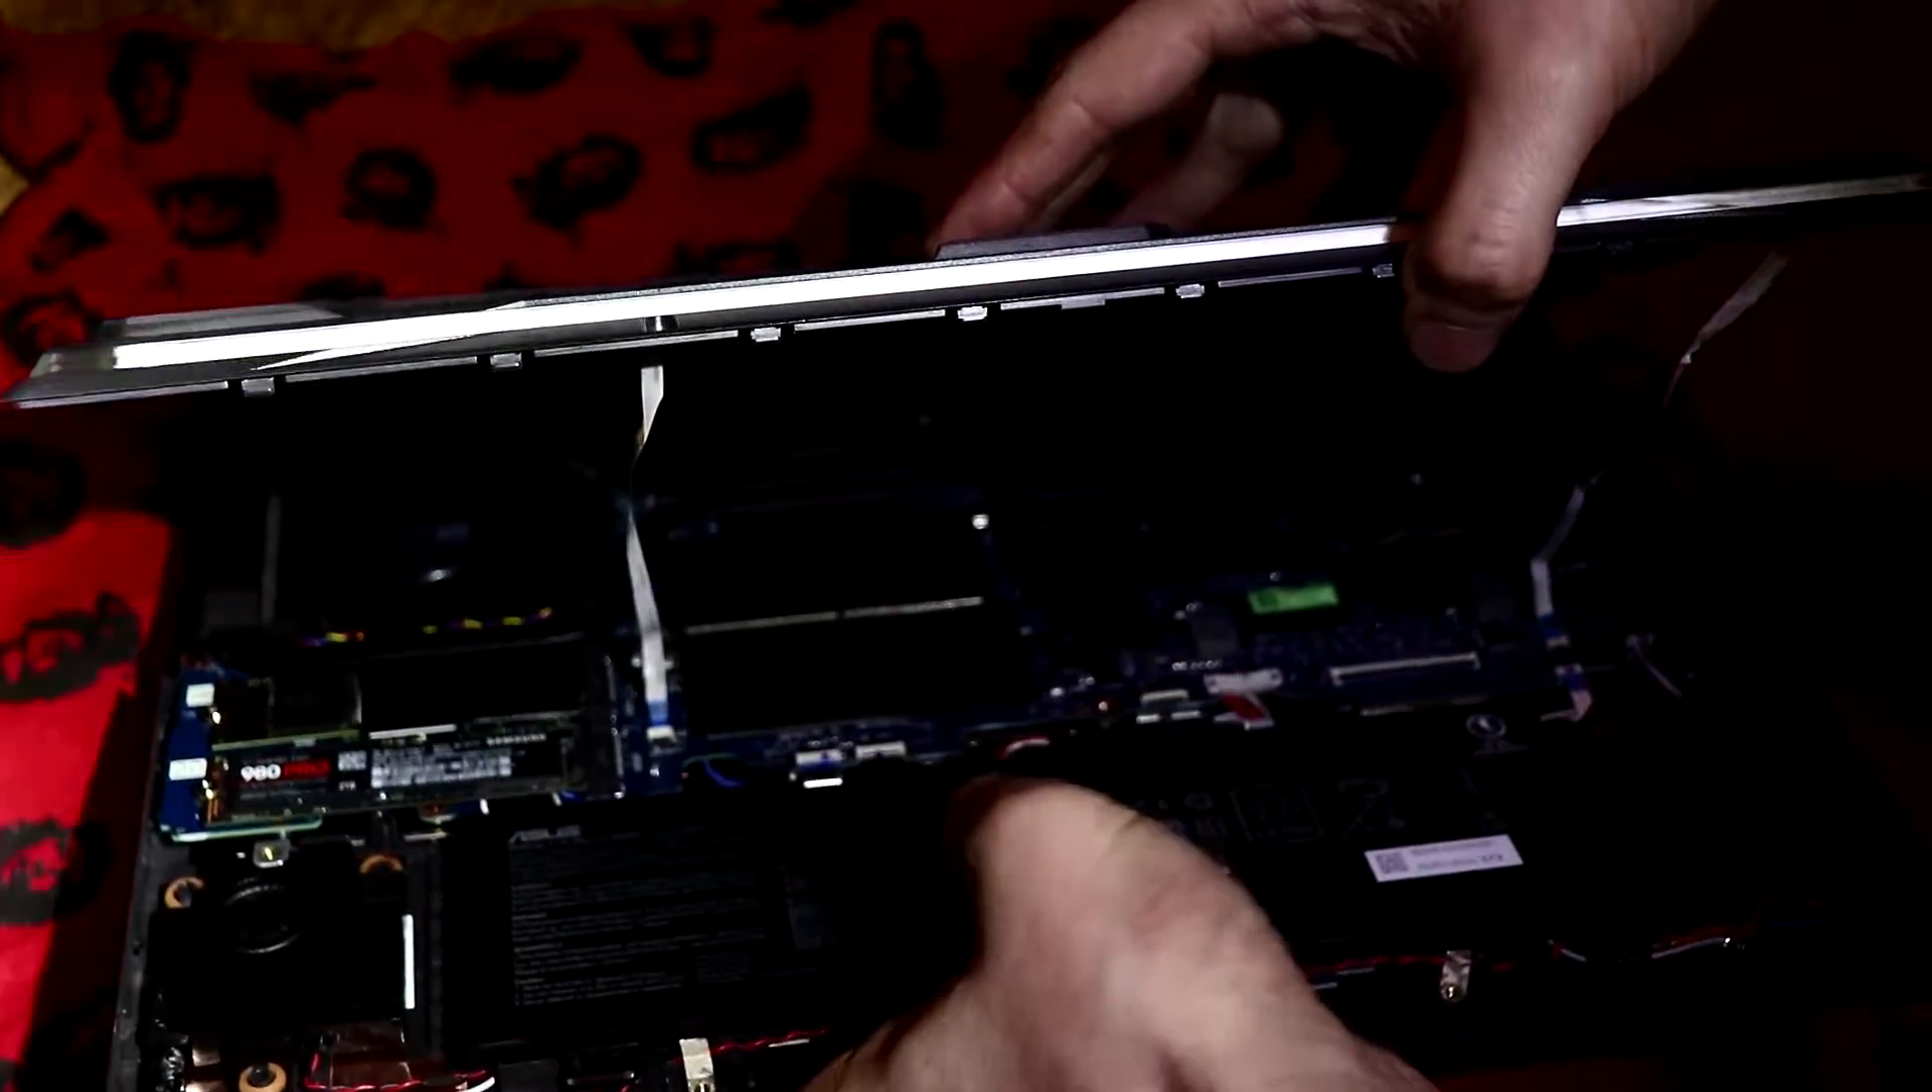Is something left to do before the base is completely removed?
Yes.